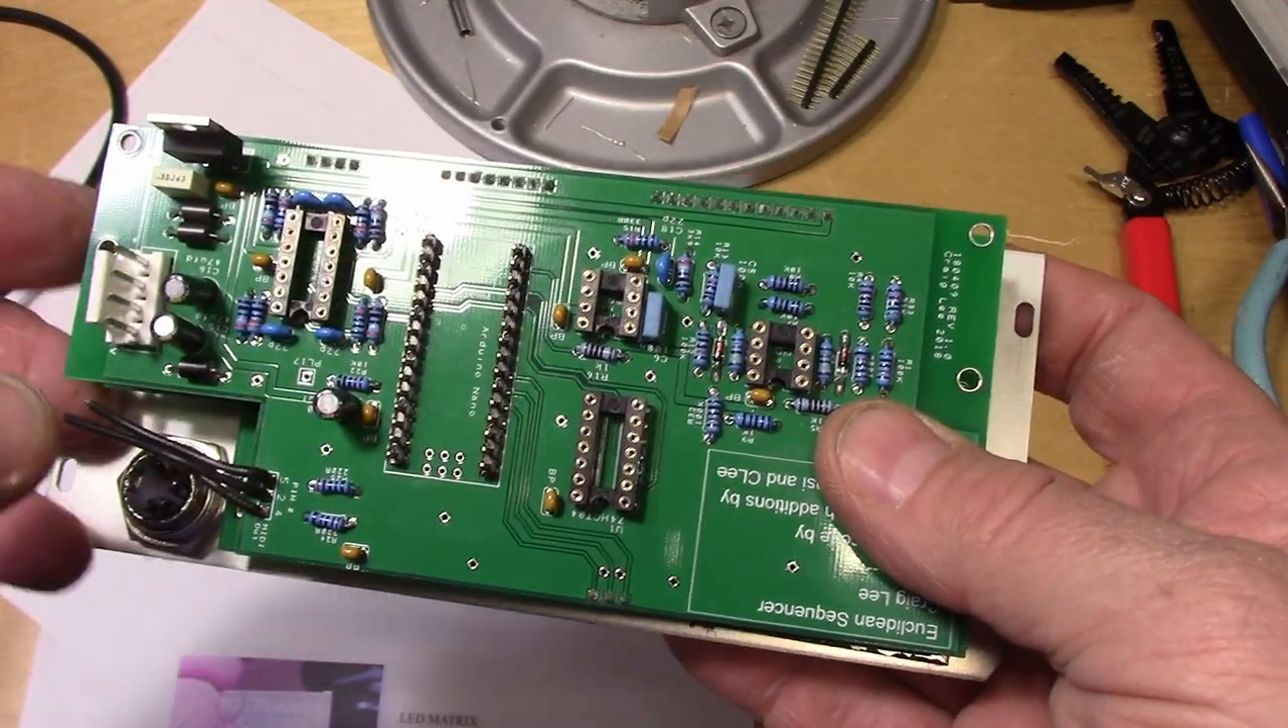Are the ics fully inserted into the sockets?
No.